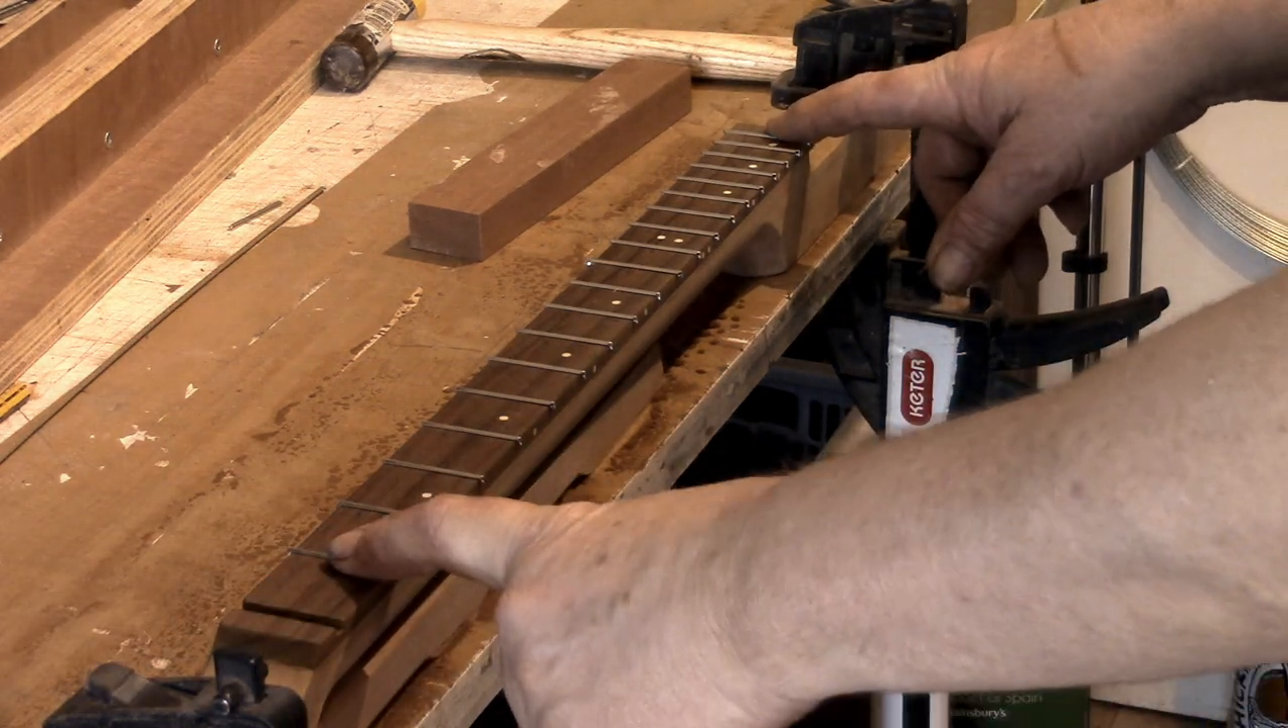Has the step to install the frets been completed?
Yes.